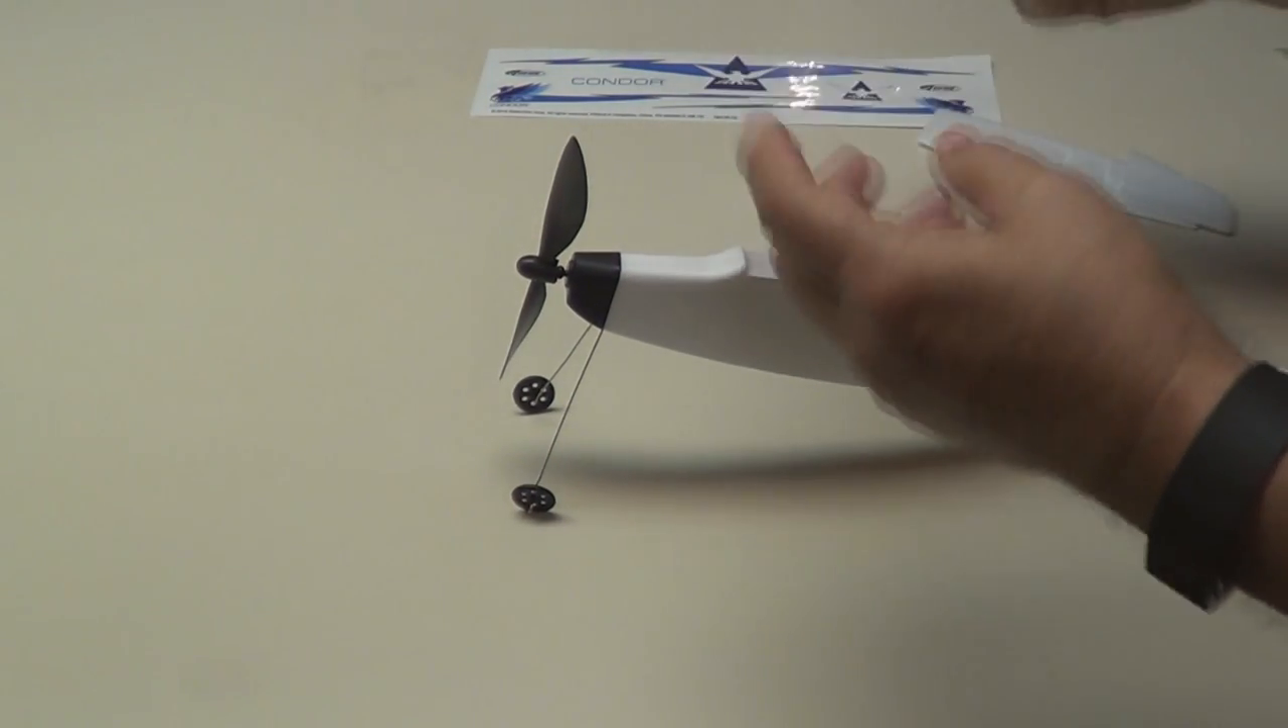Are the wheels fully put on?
Yes.